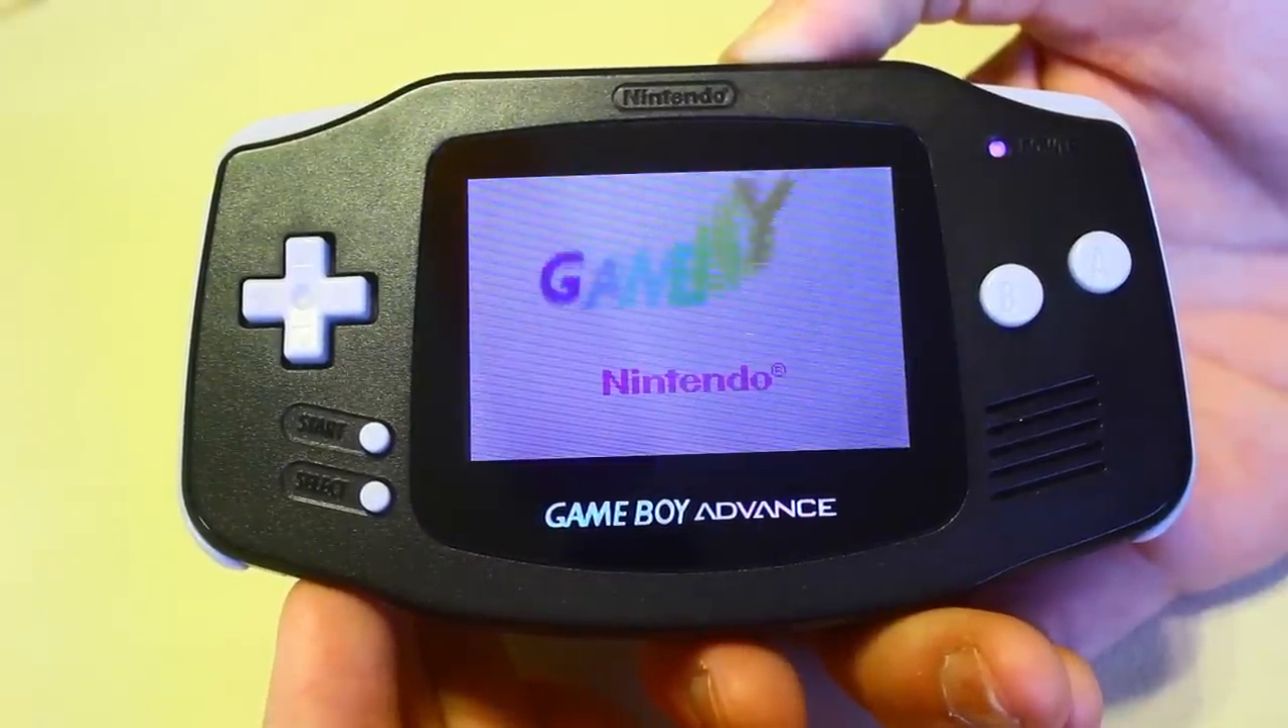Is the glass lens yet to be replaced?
No.